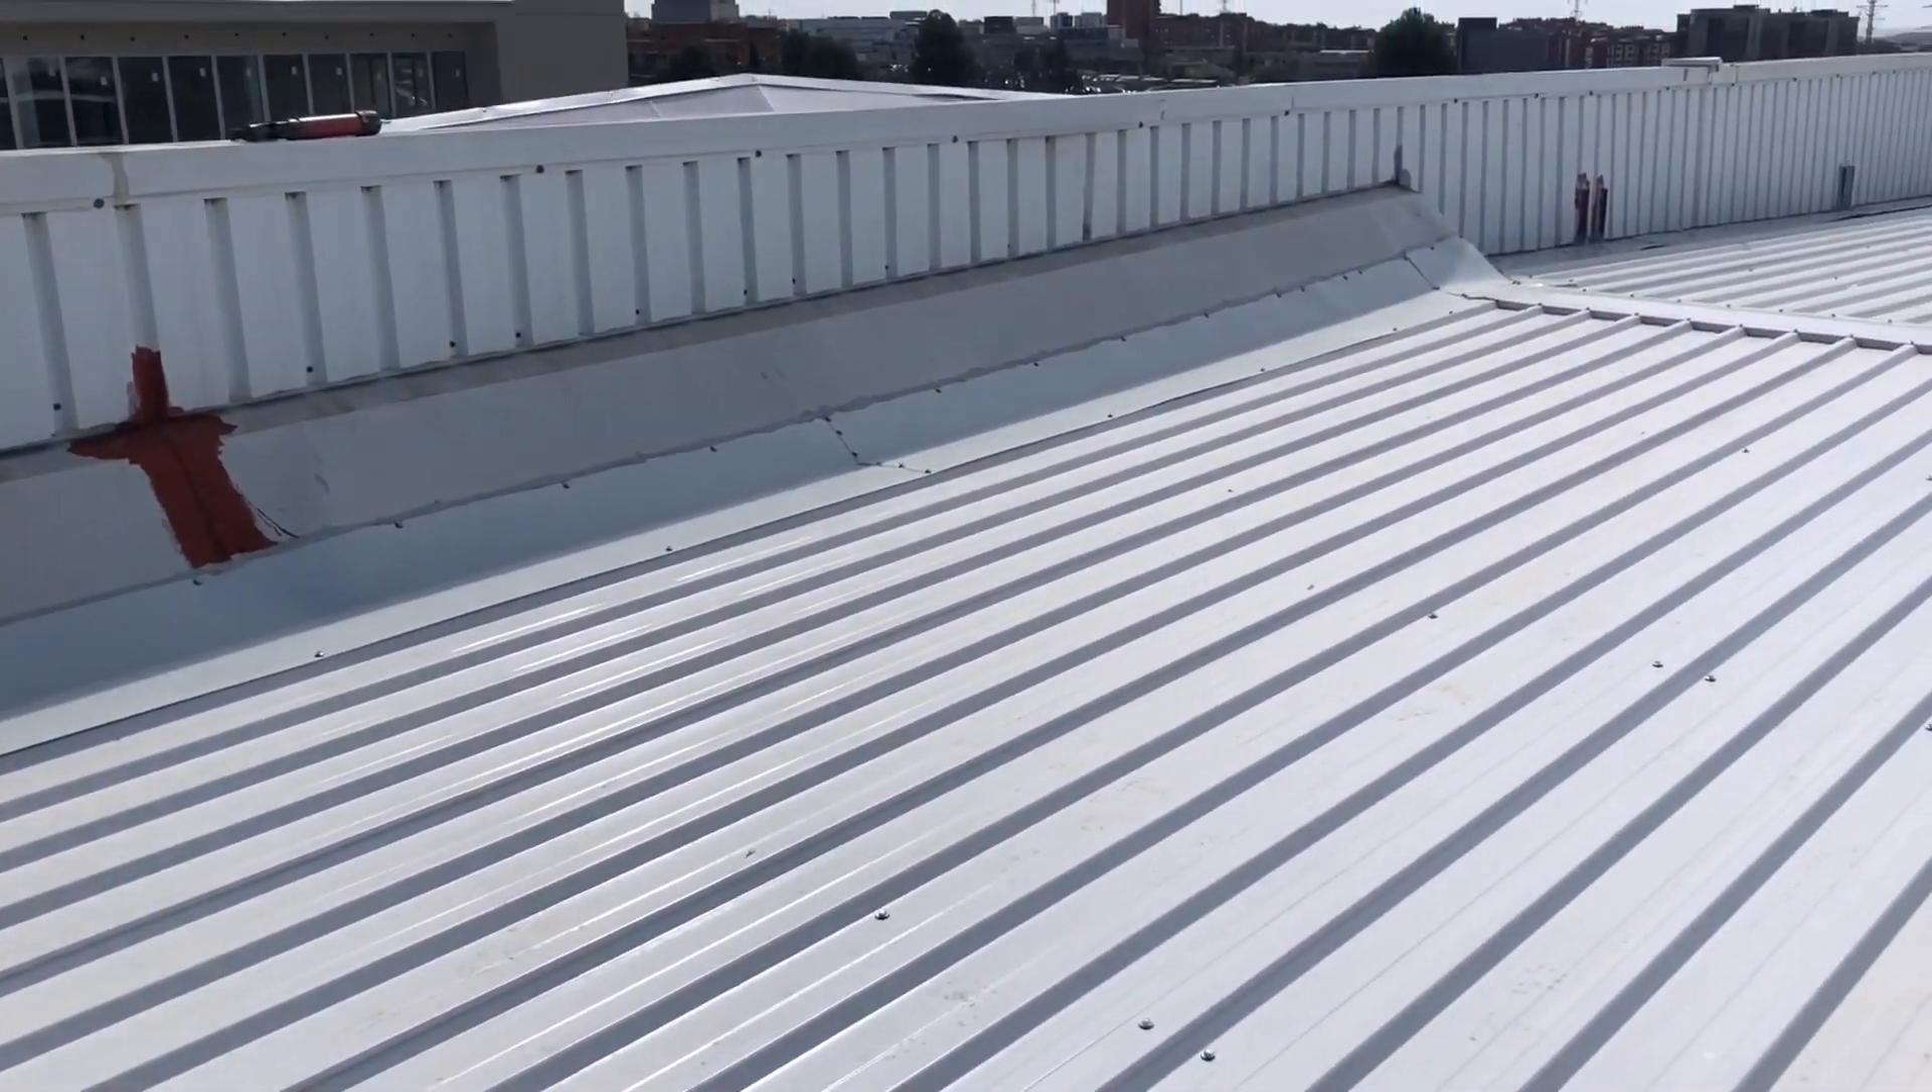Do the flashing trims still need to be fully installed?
No.